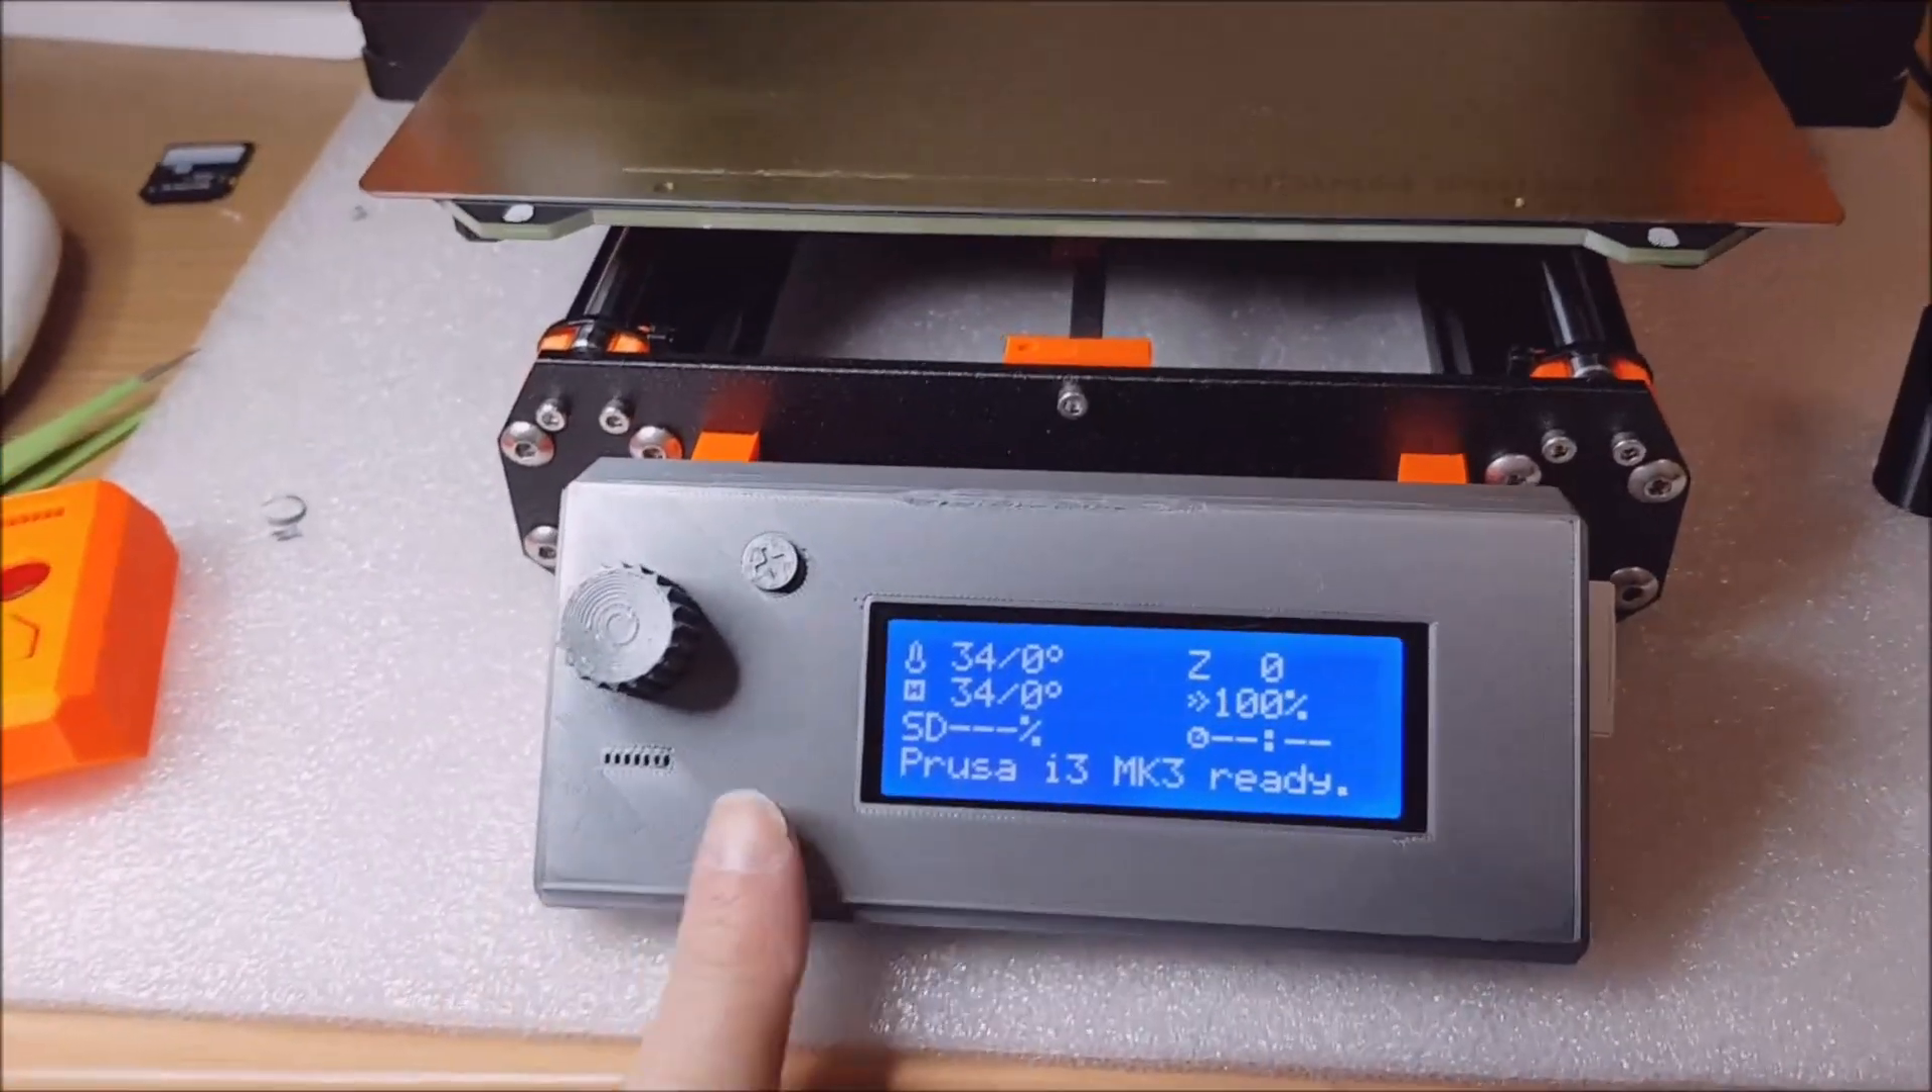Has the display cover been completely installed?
Yes.